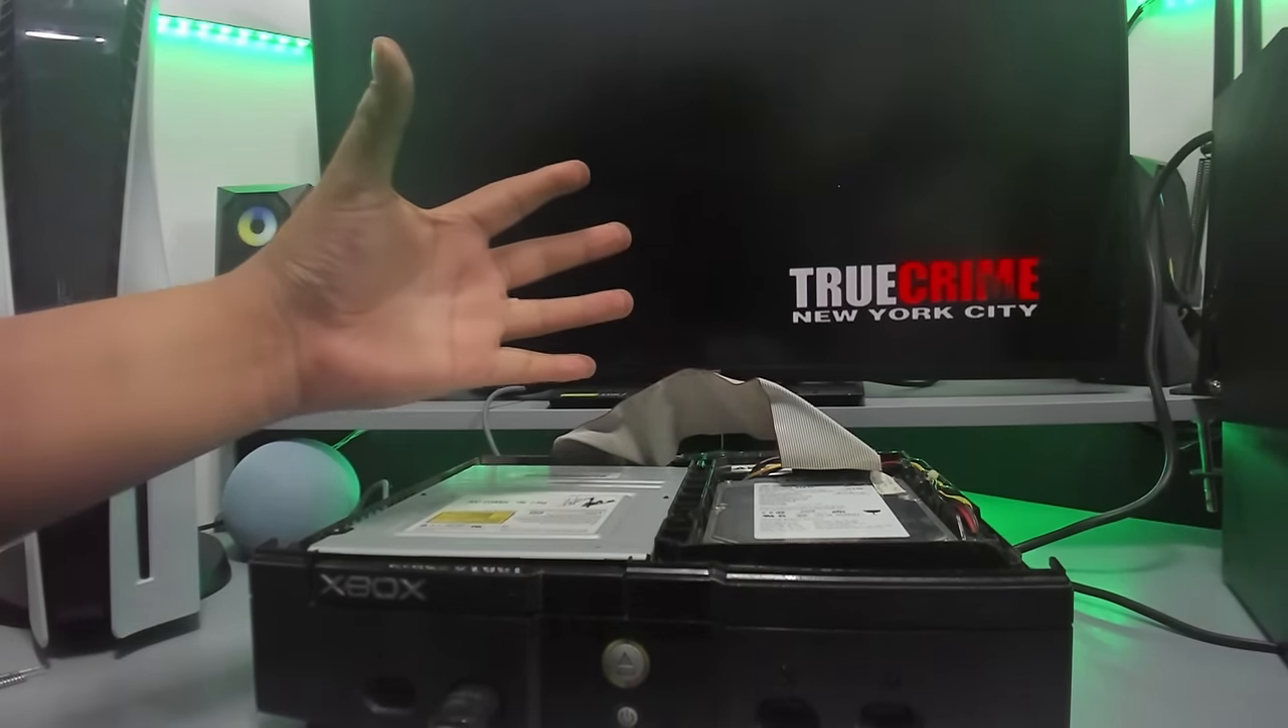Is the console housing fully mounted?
No.